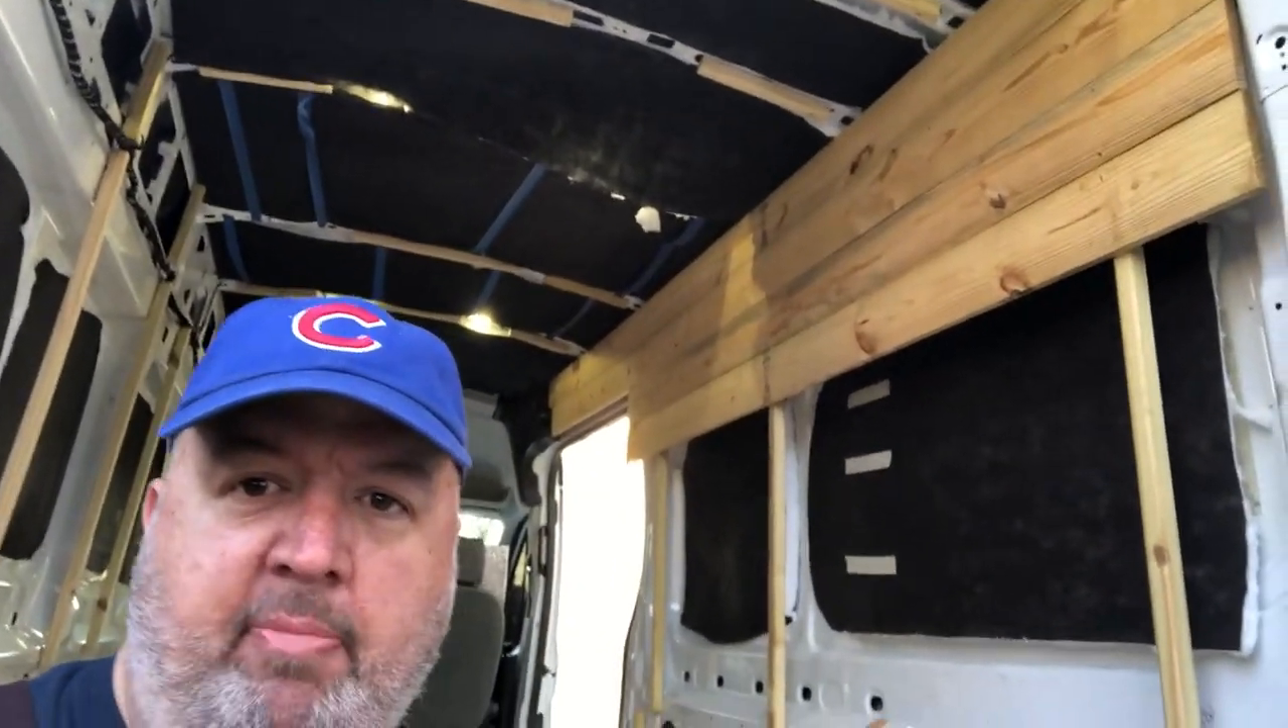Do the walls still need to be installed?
Yes.